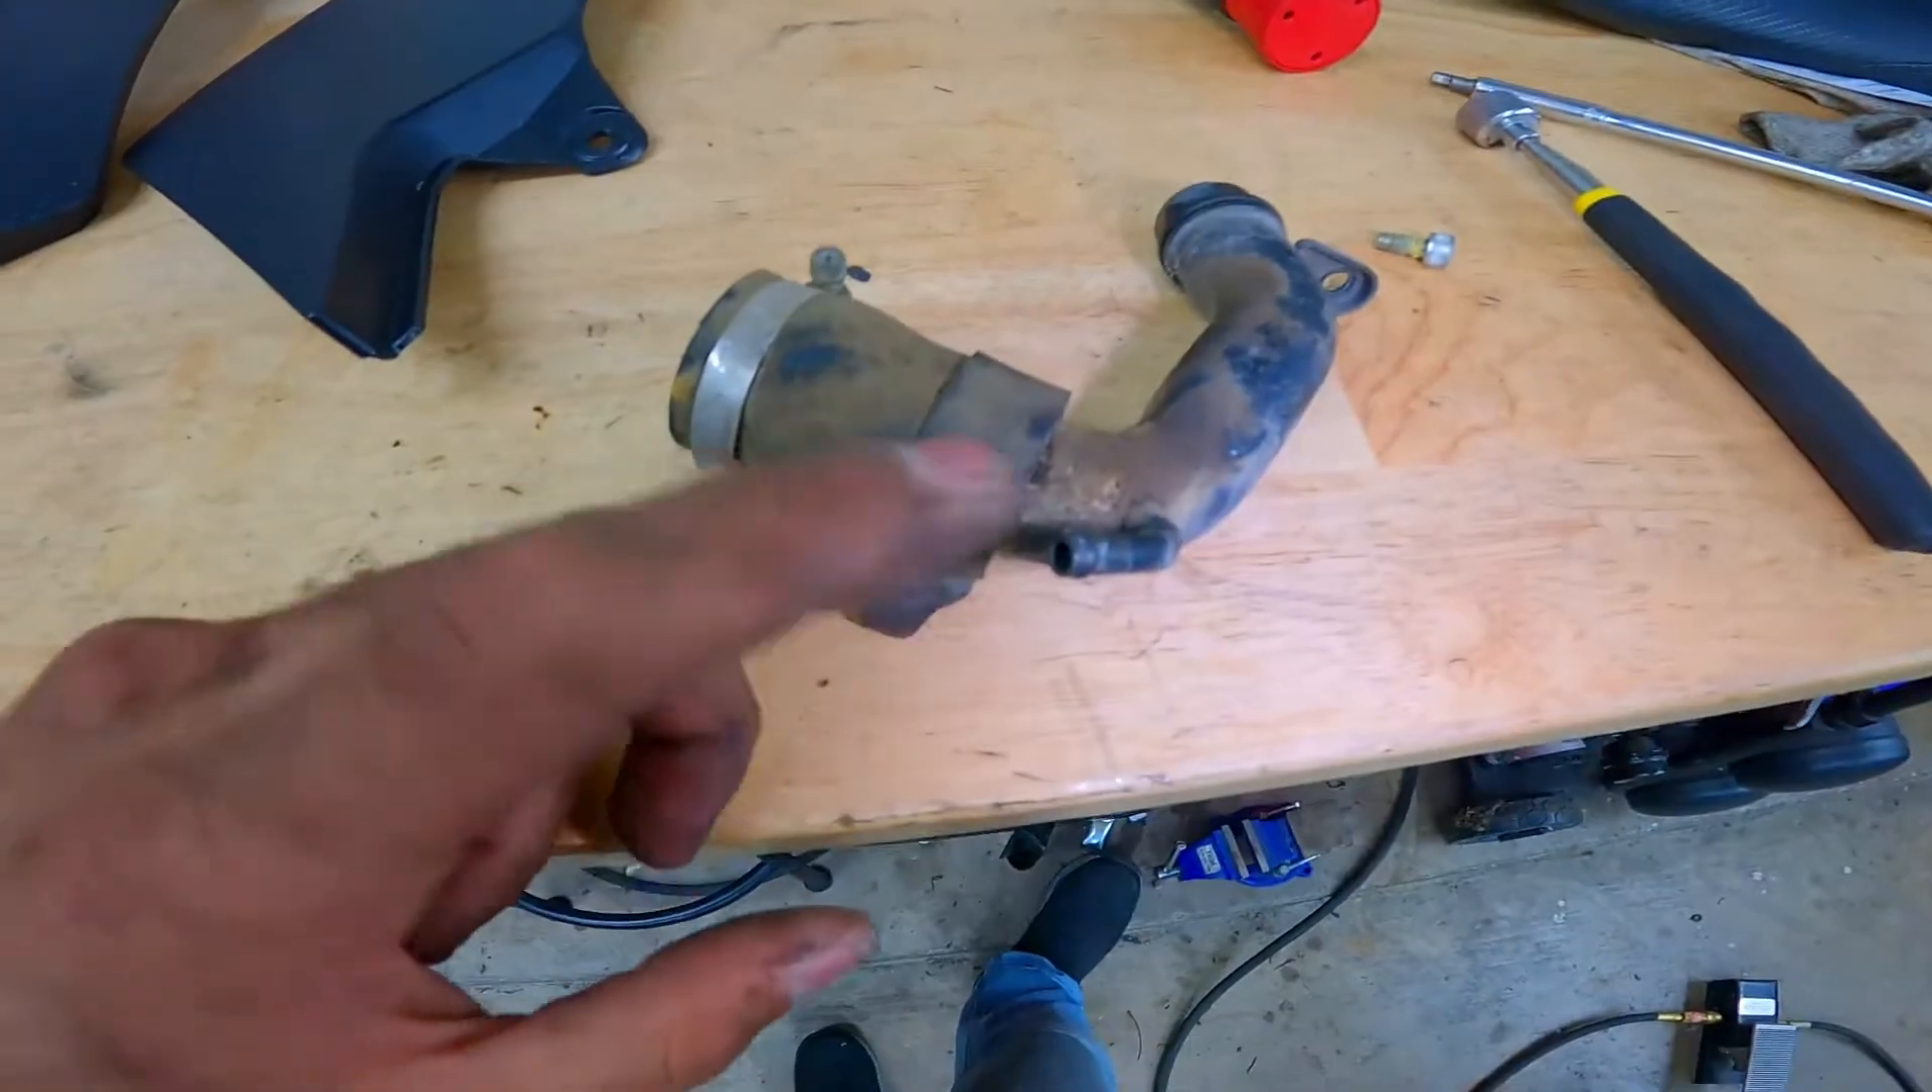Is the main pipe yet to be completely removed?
No.